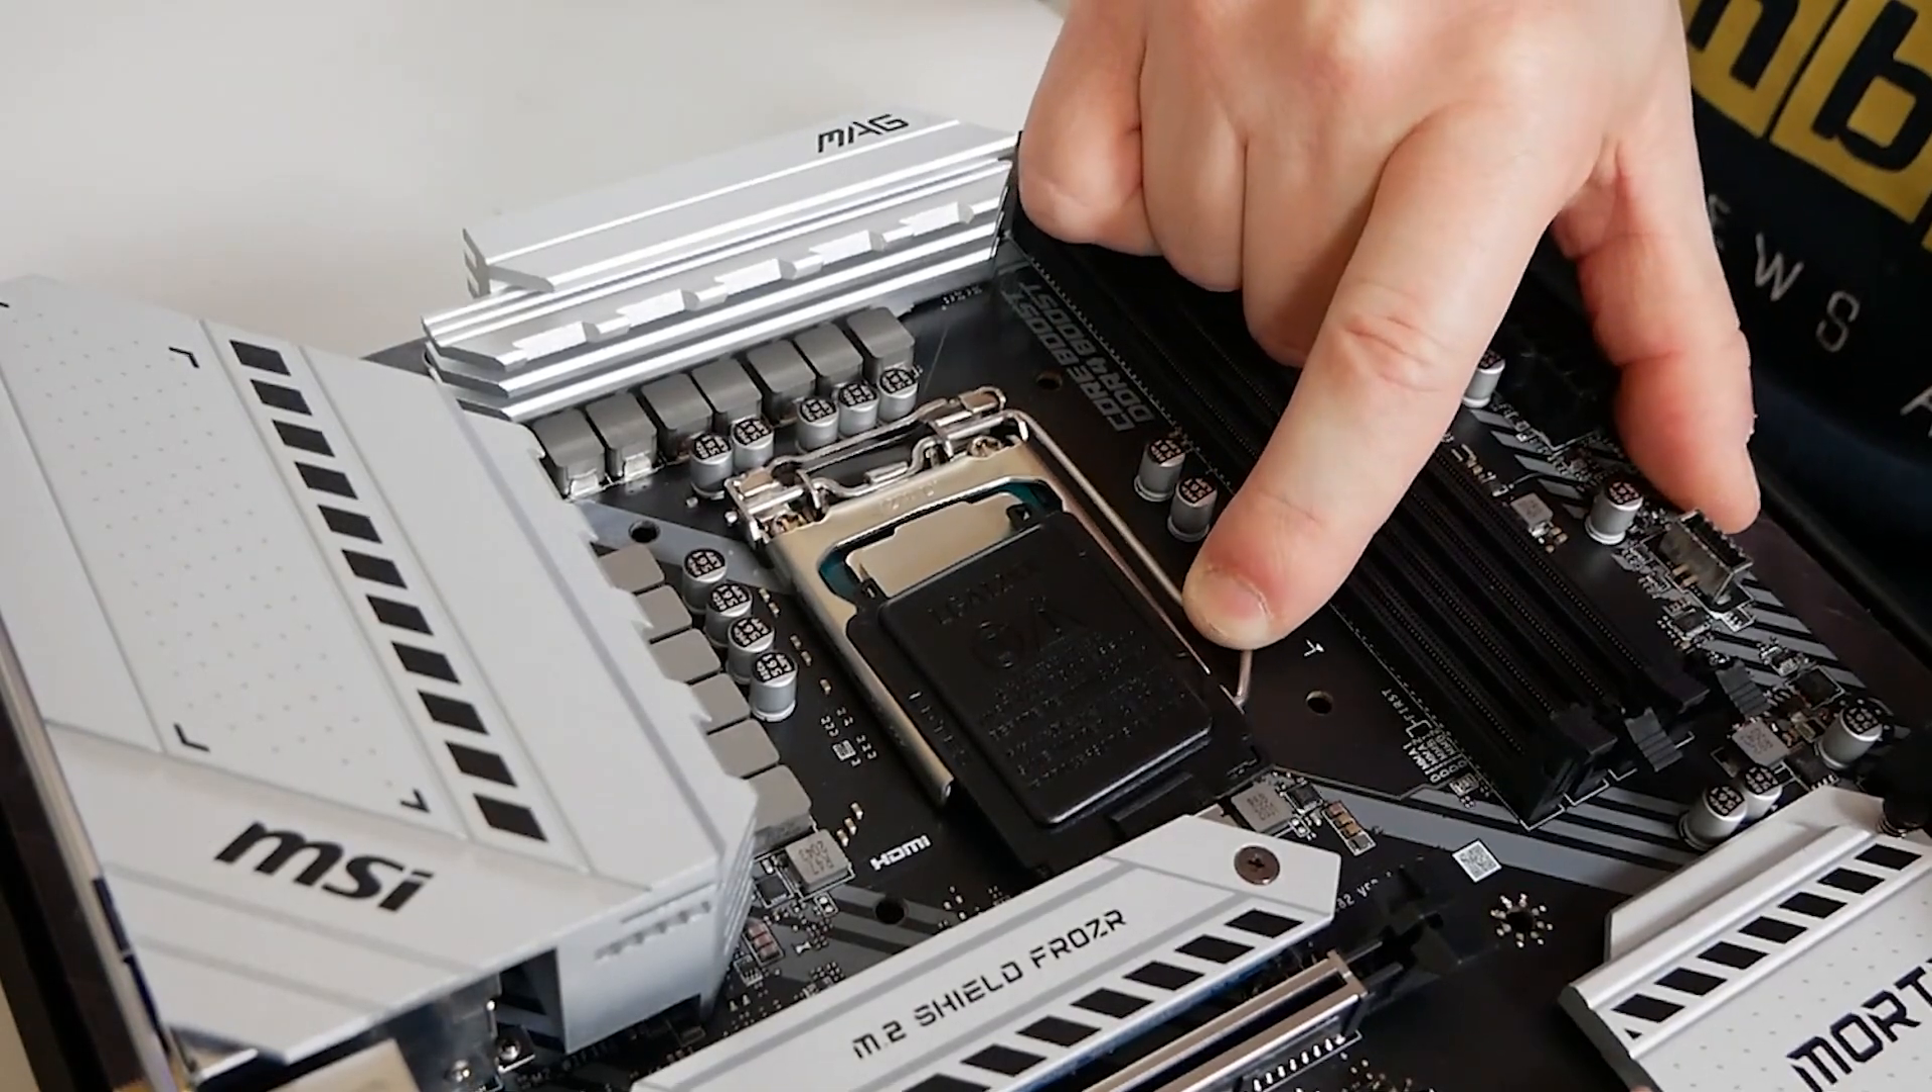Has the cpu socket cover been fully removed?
No.